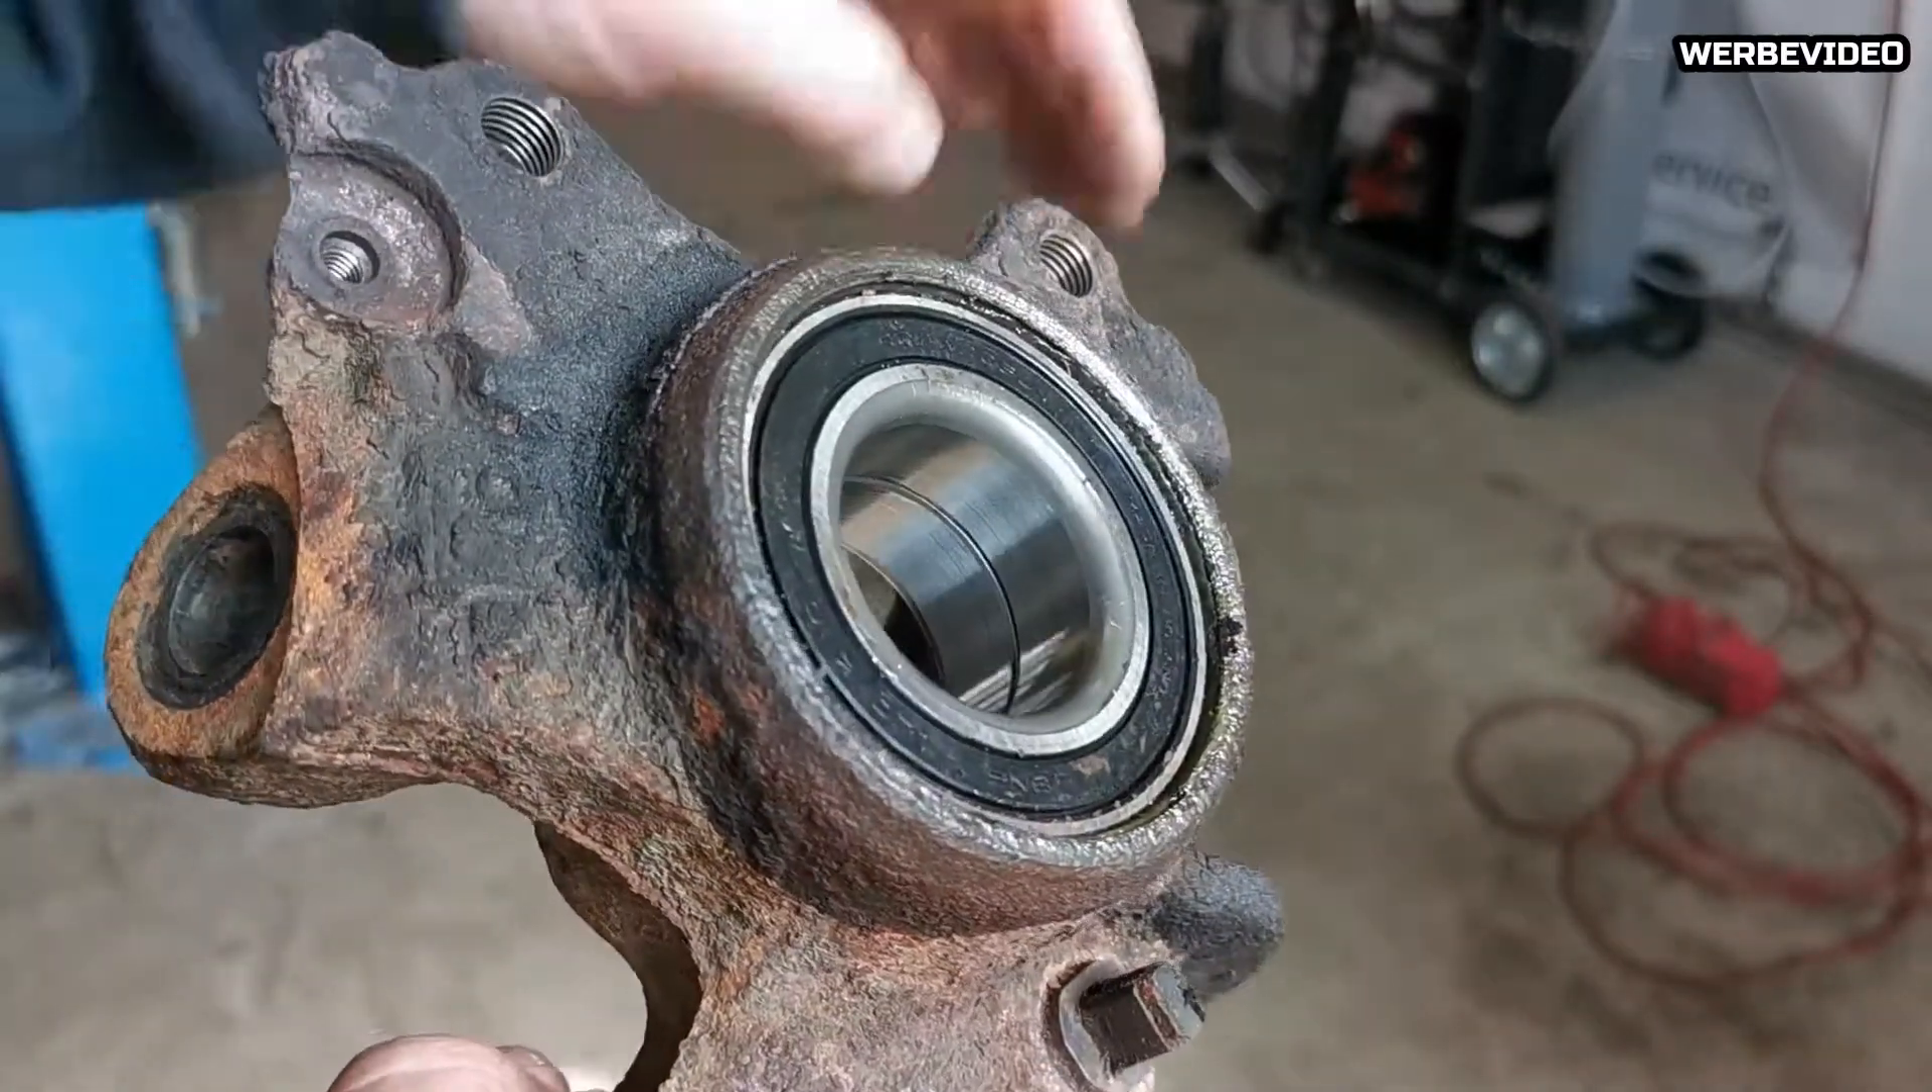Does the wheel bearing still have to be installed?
No.